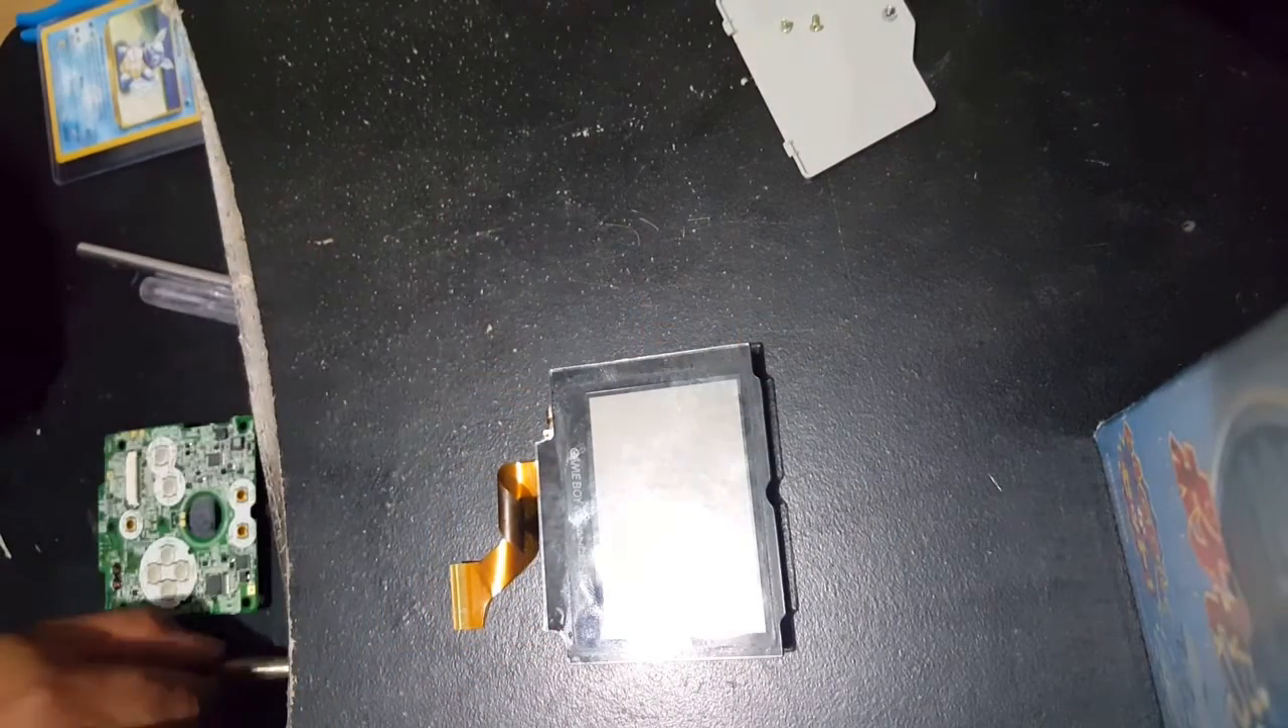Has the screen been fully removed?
Yes.